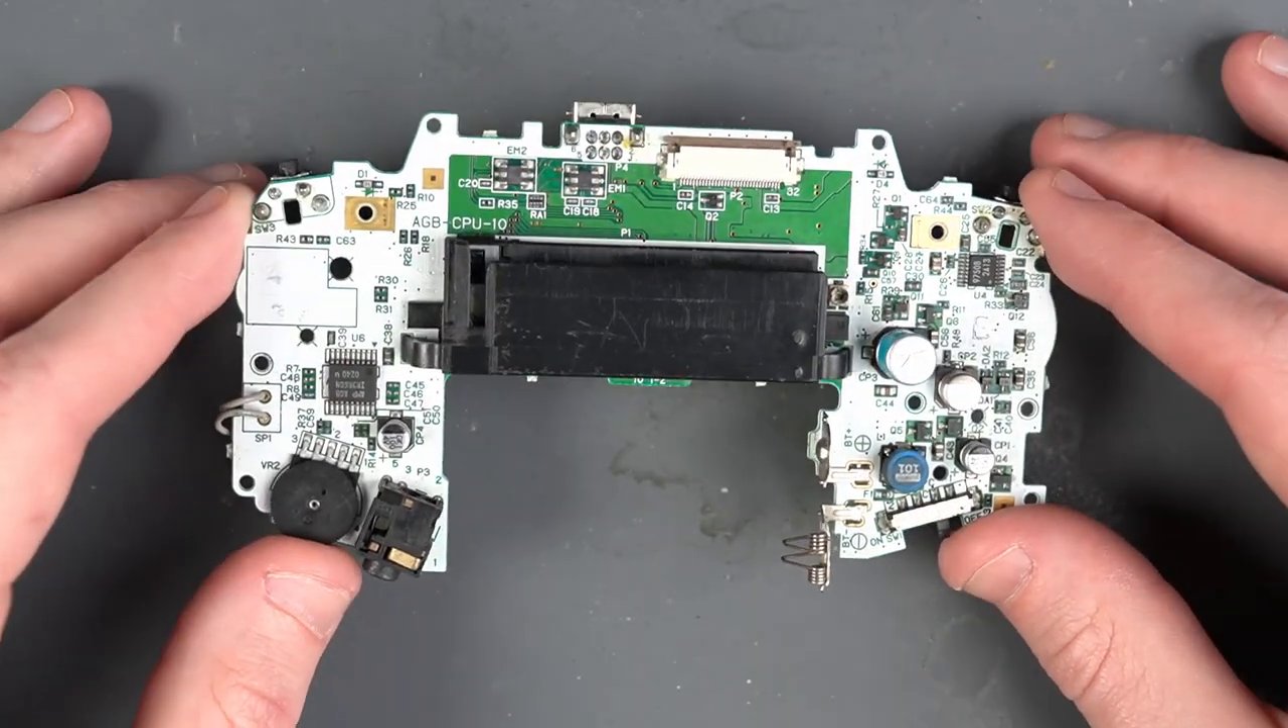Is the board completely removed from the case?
Yes.